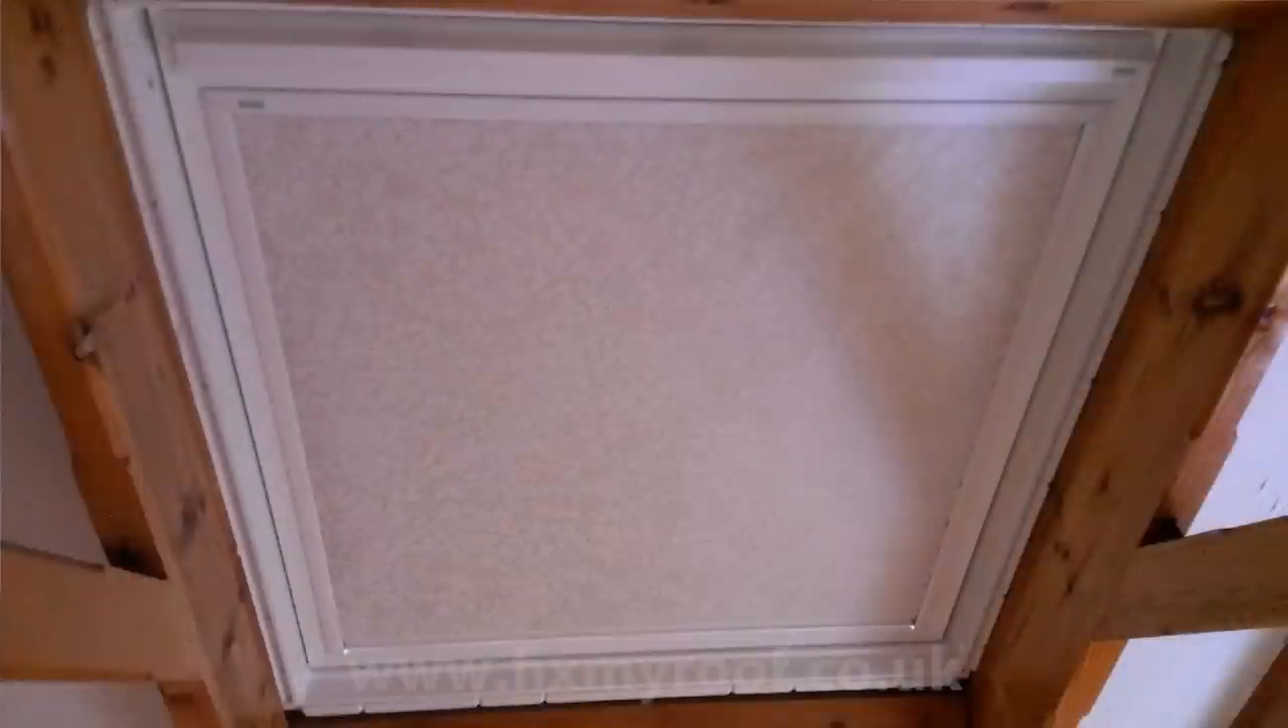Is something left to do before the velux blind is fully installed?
No.